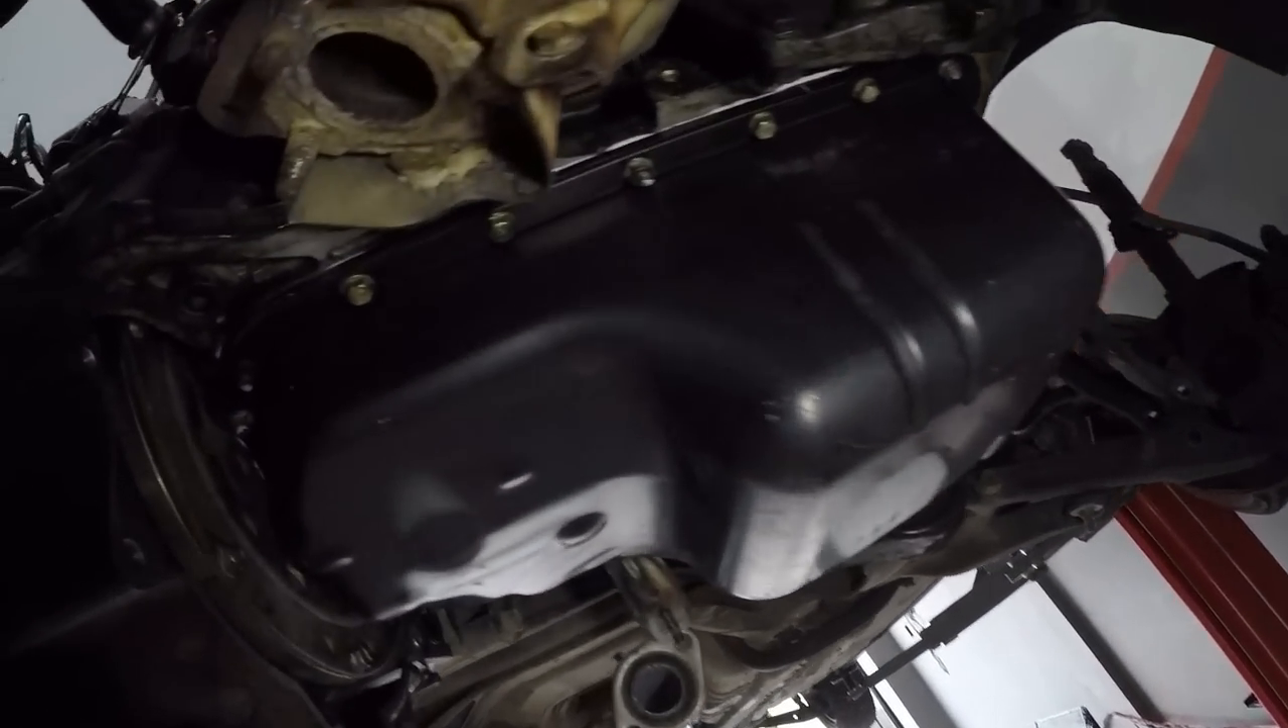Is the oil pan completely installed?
Yes.